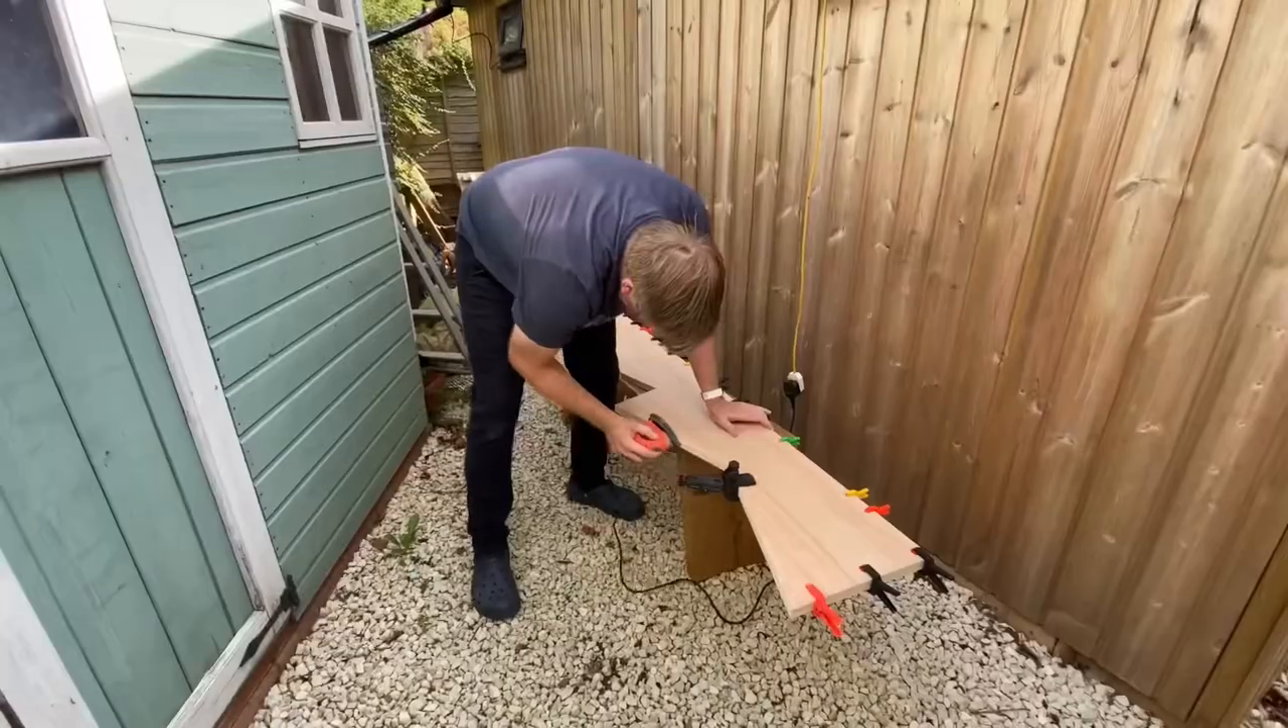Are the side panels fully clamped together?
Yes.